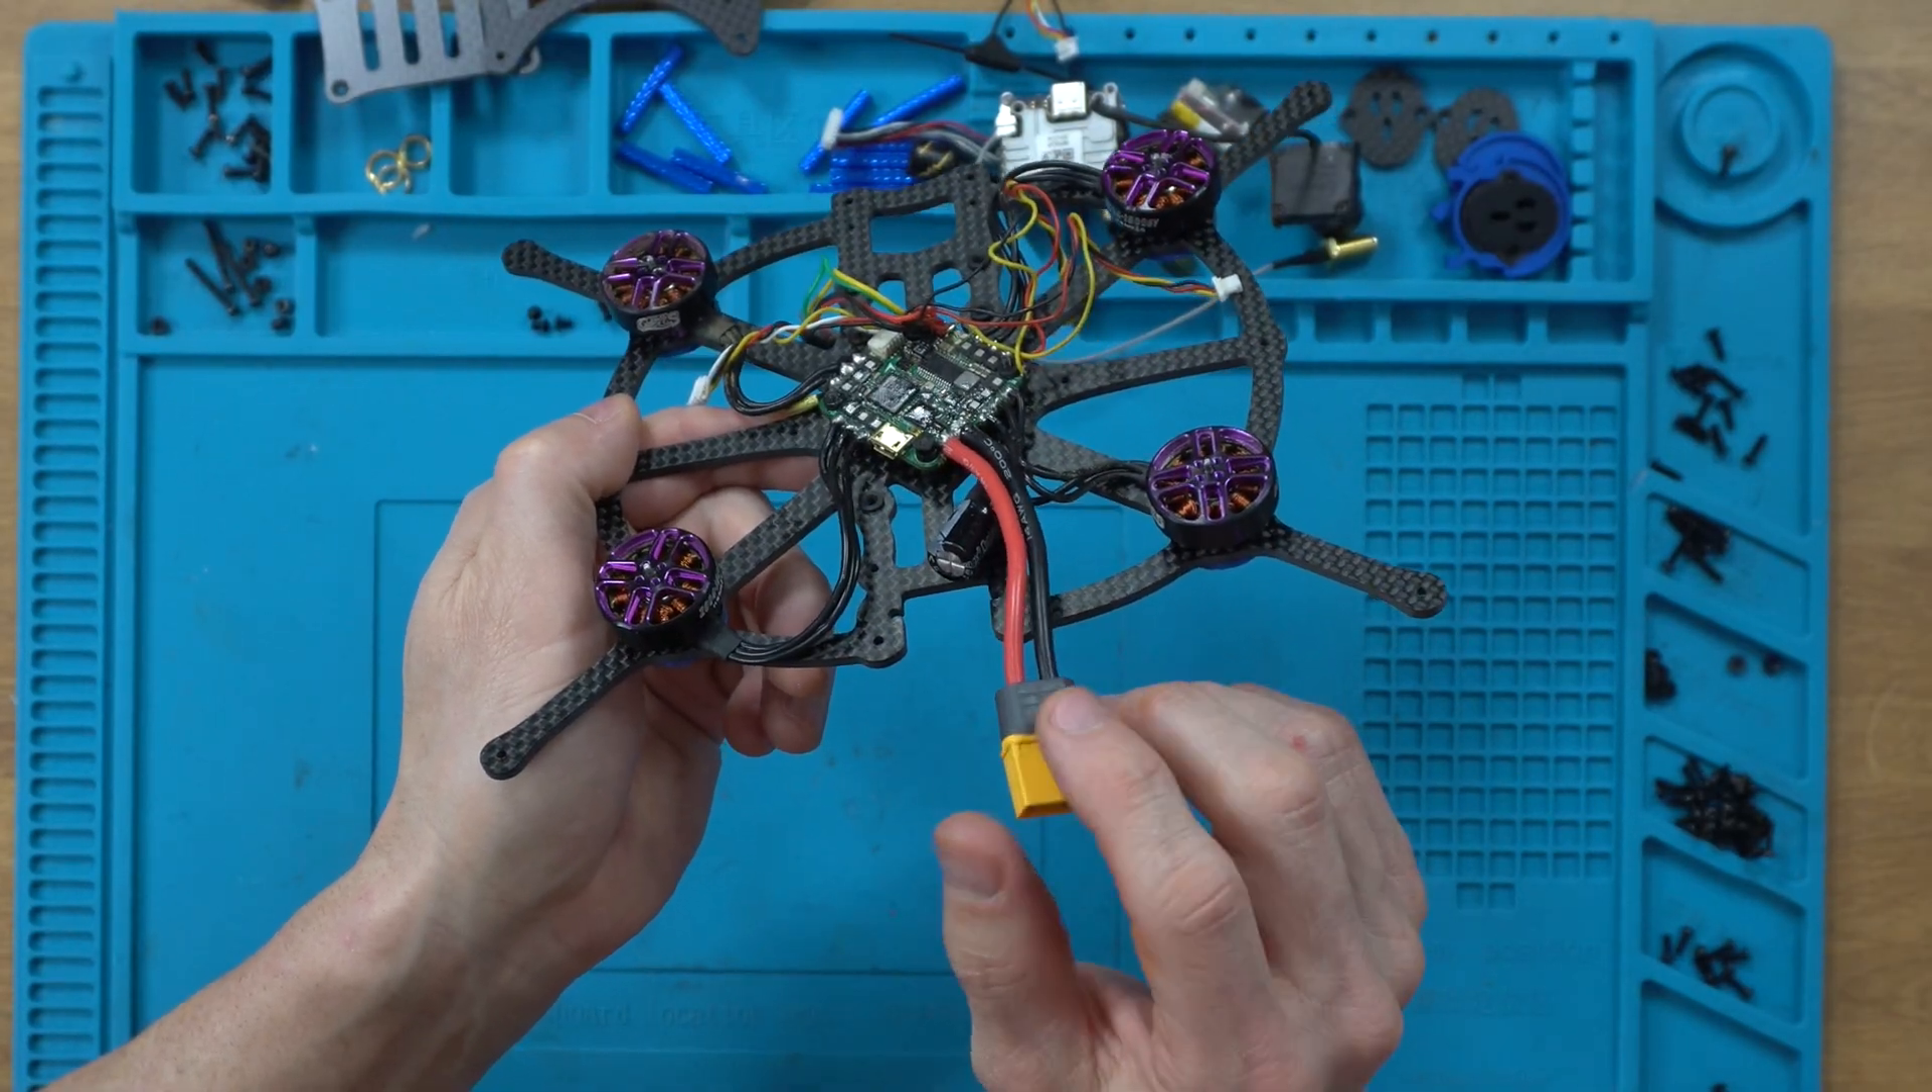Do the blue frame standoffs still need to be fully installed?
Yes.